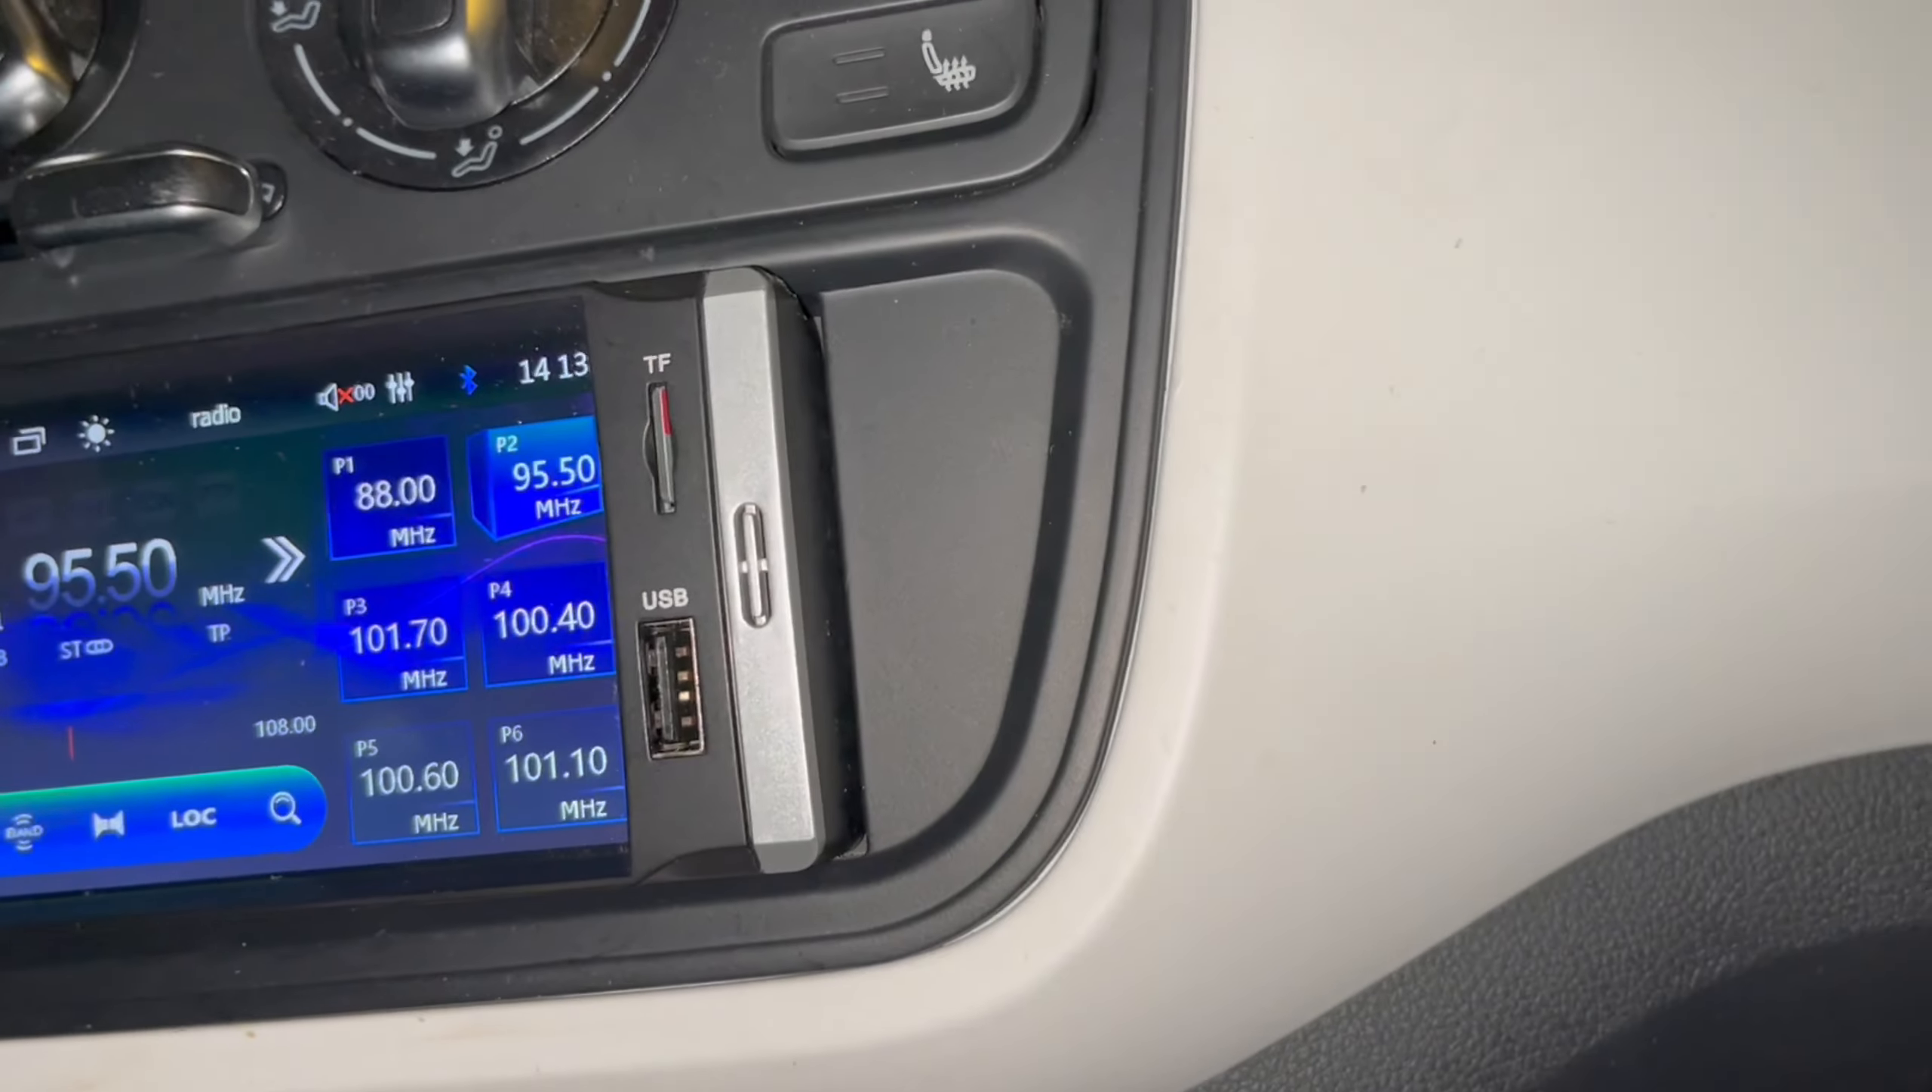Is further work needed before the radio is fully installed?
No.